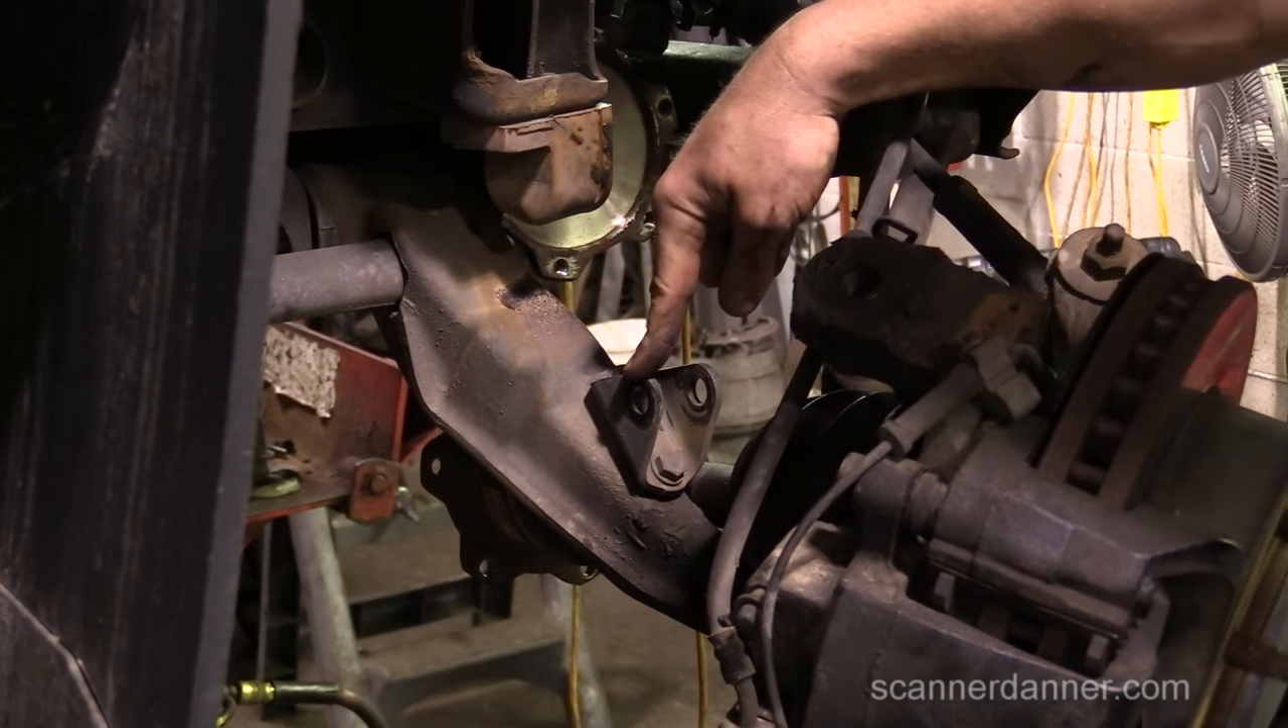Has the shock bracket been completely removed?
No.